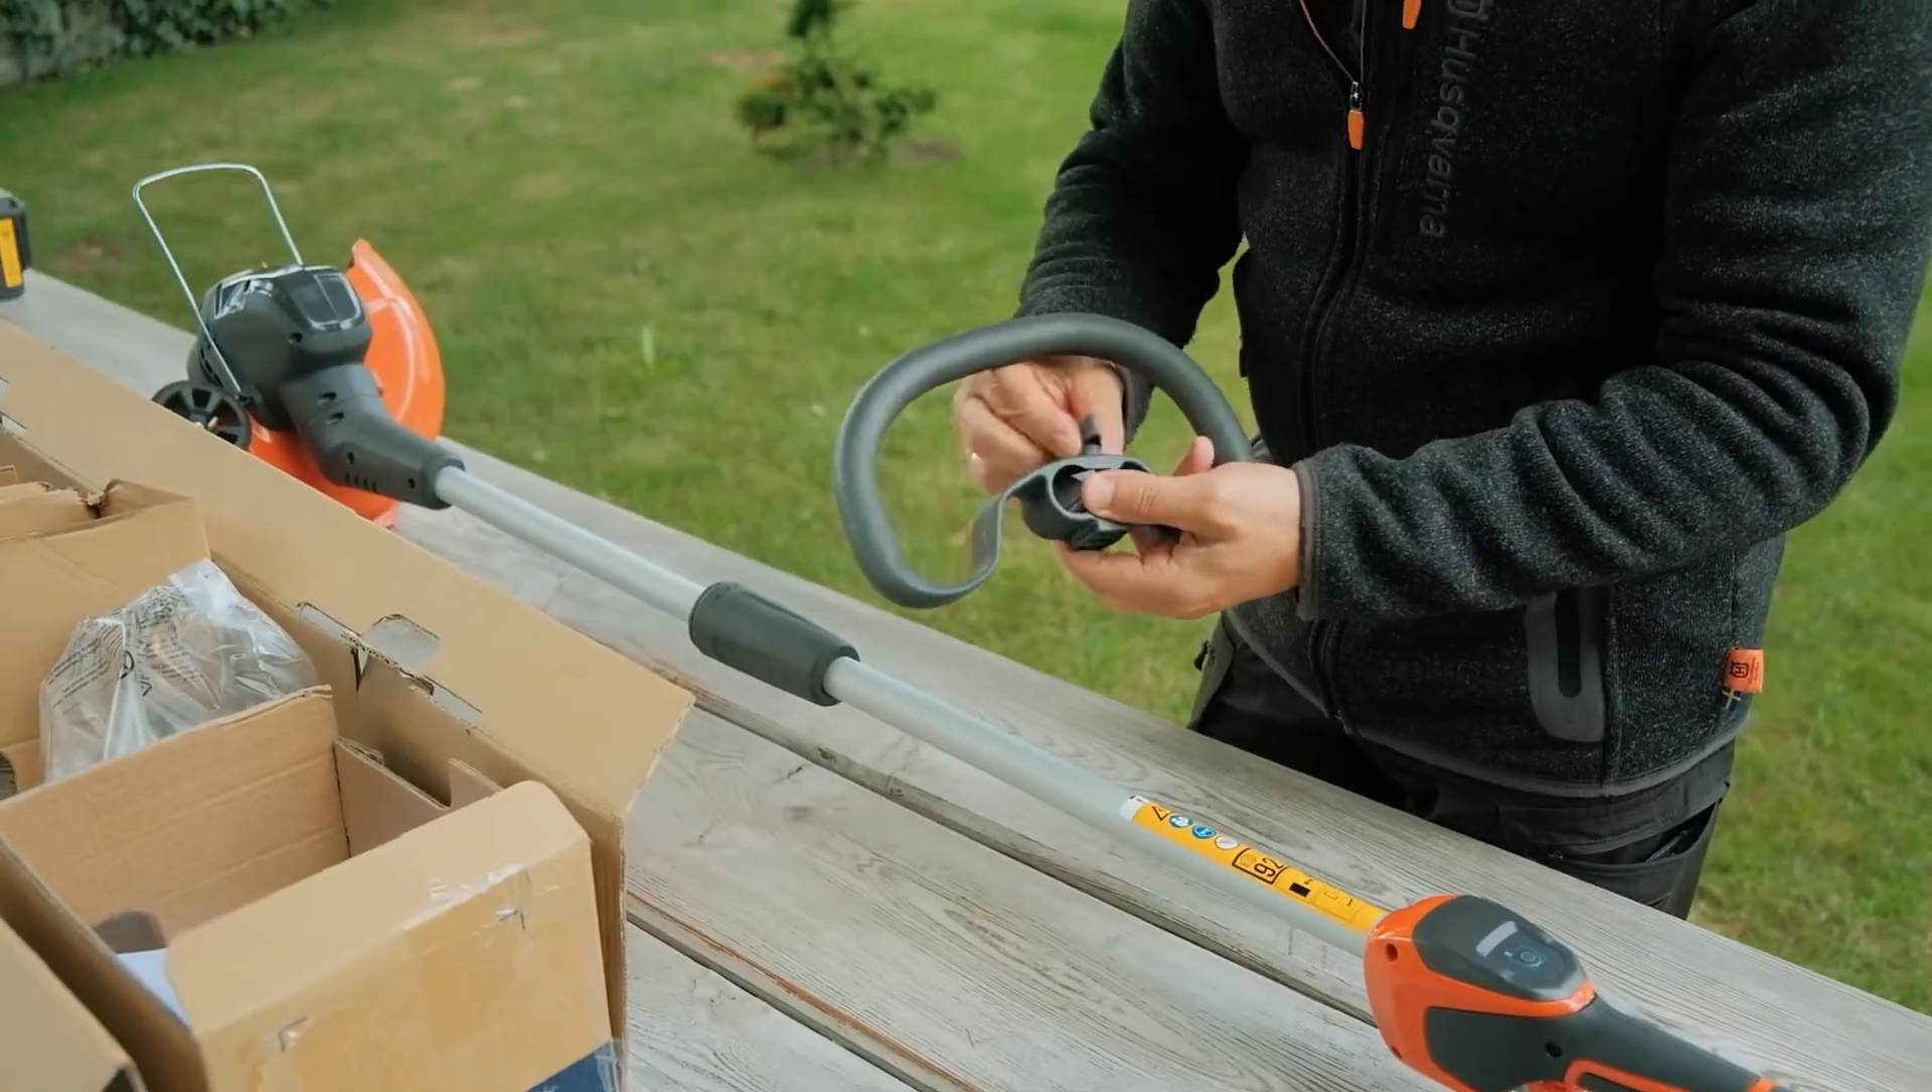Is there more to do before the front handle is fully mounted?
Yes.